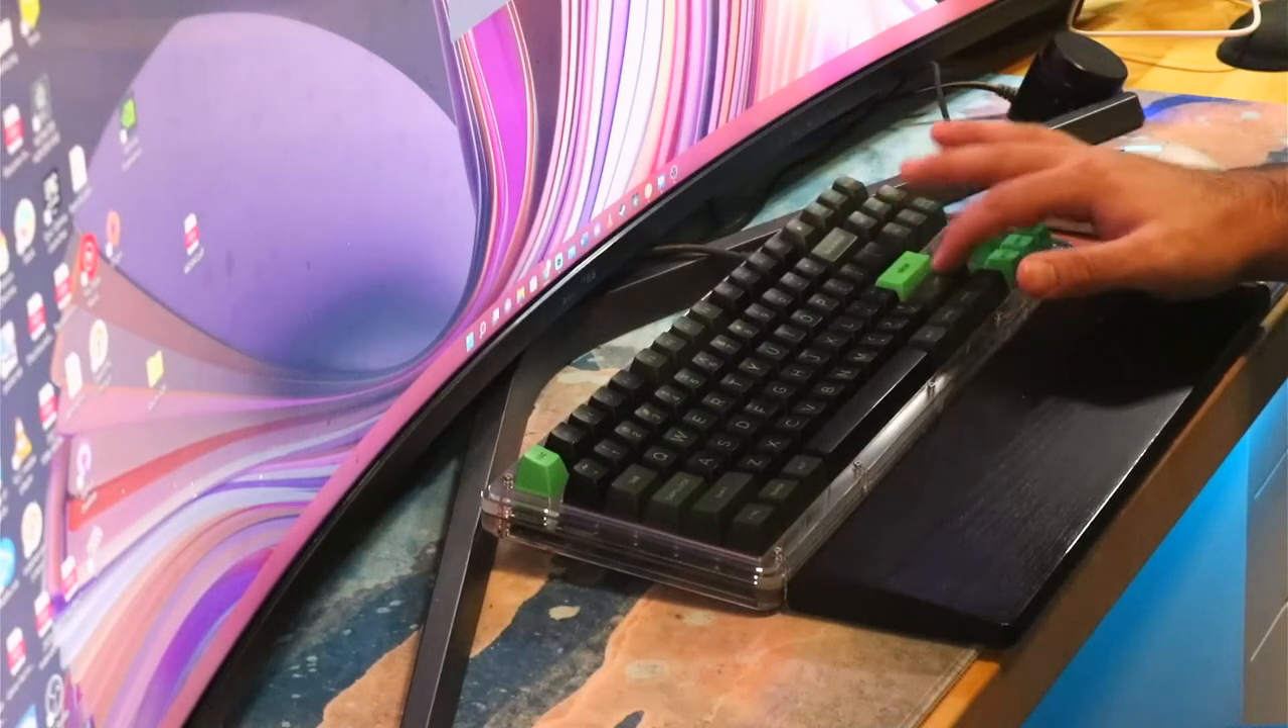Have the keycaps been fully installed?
Yes.